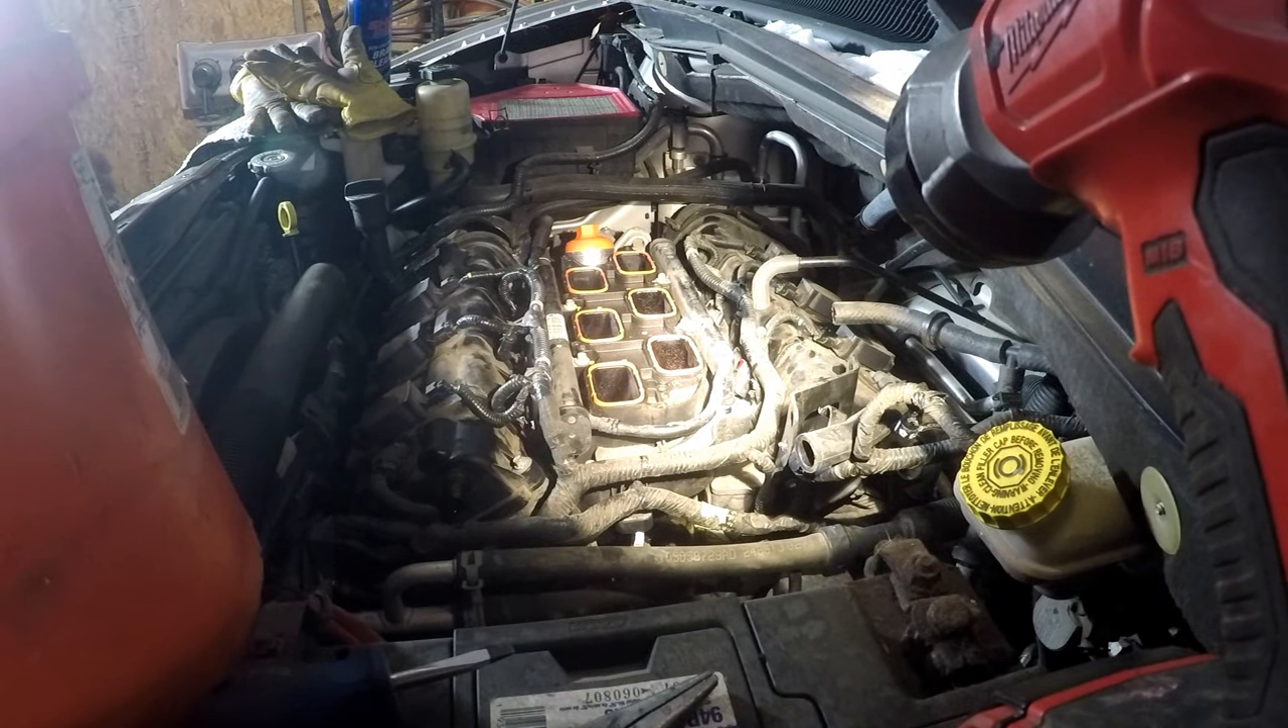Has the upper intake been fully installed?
No.